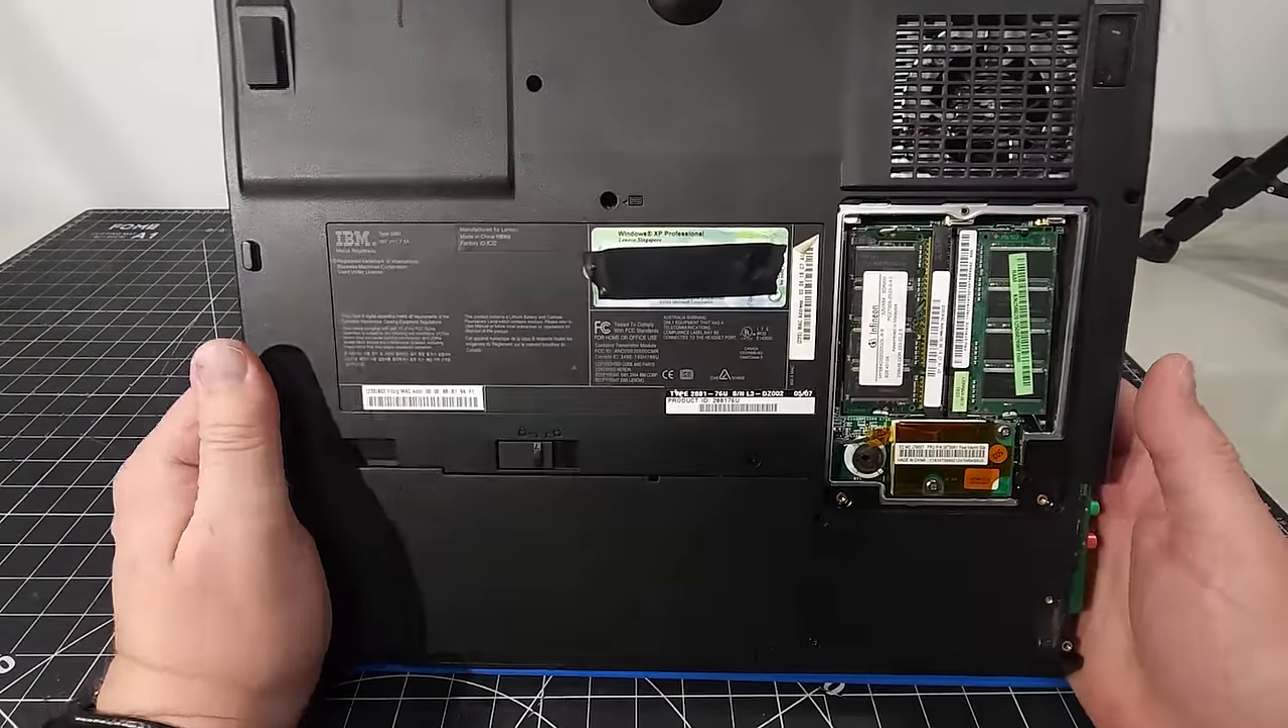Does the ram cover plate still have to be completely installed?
Yes.